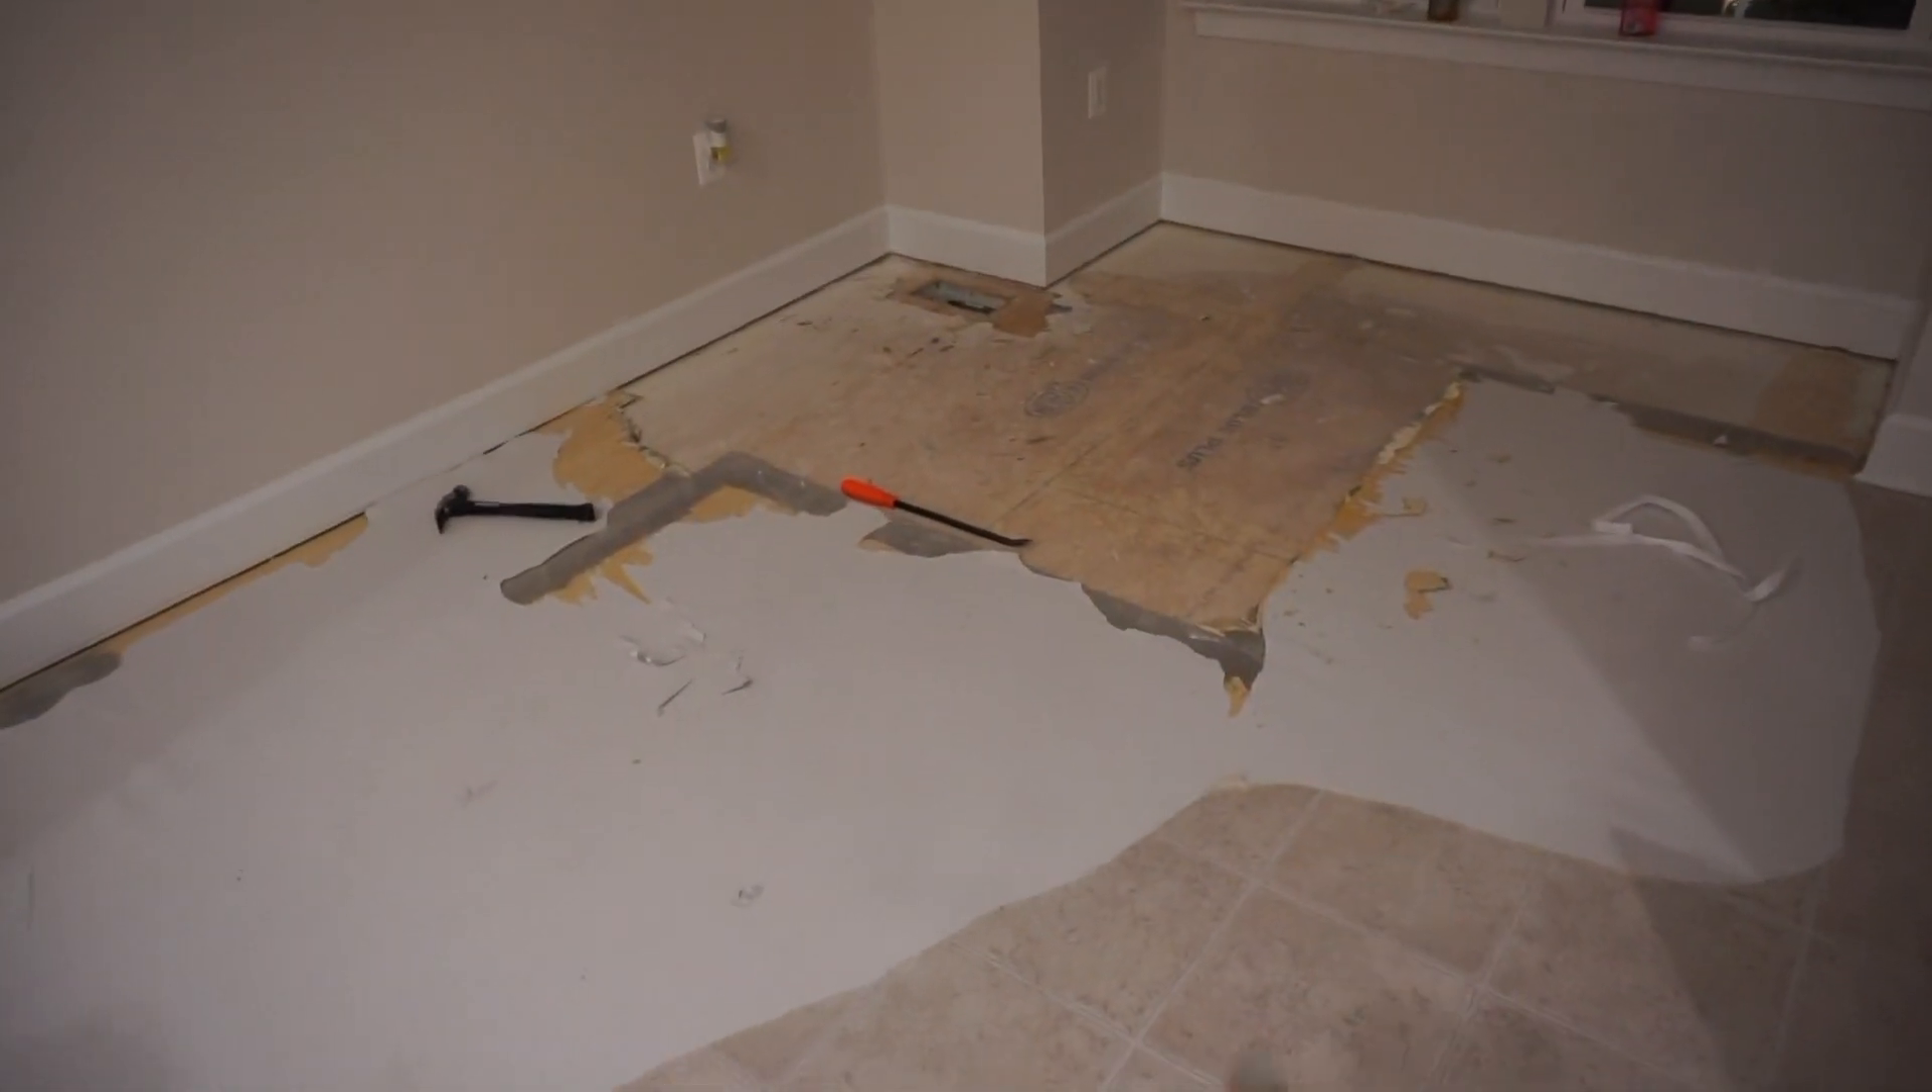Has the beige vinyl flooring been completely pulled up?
No.